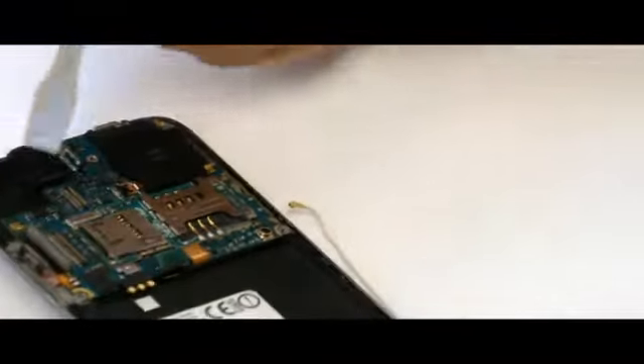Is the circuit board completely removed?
No.